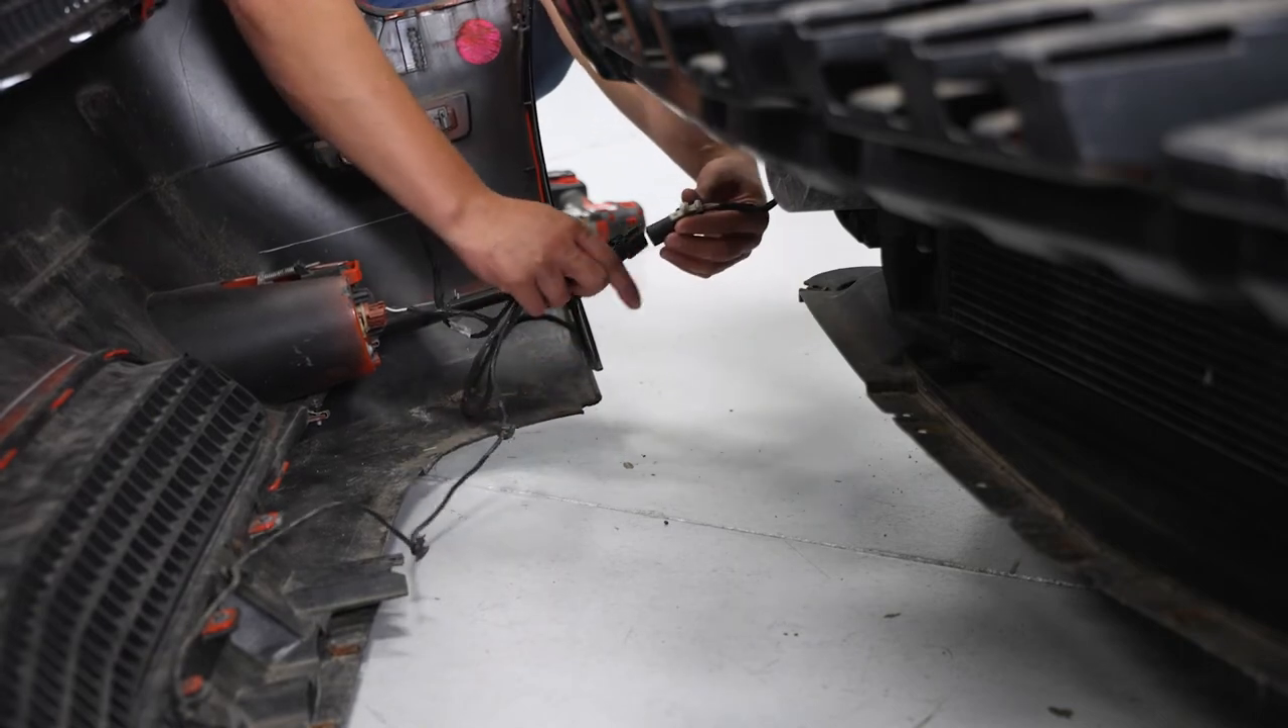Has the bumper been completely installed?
No.